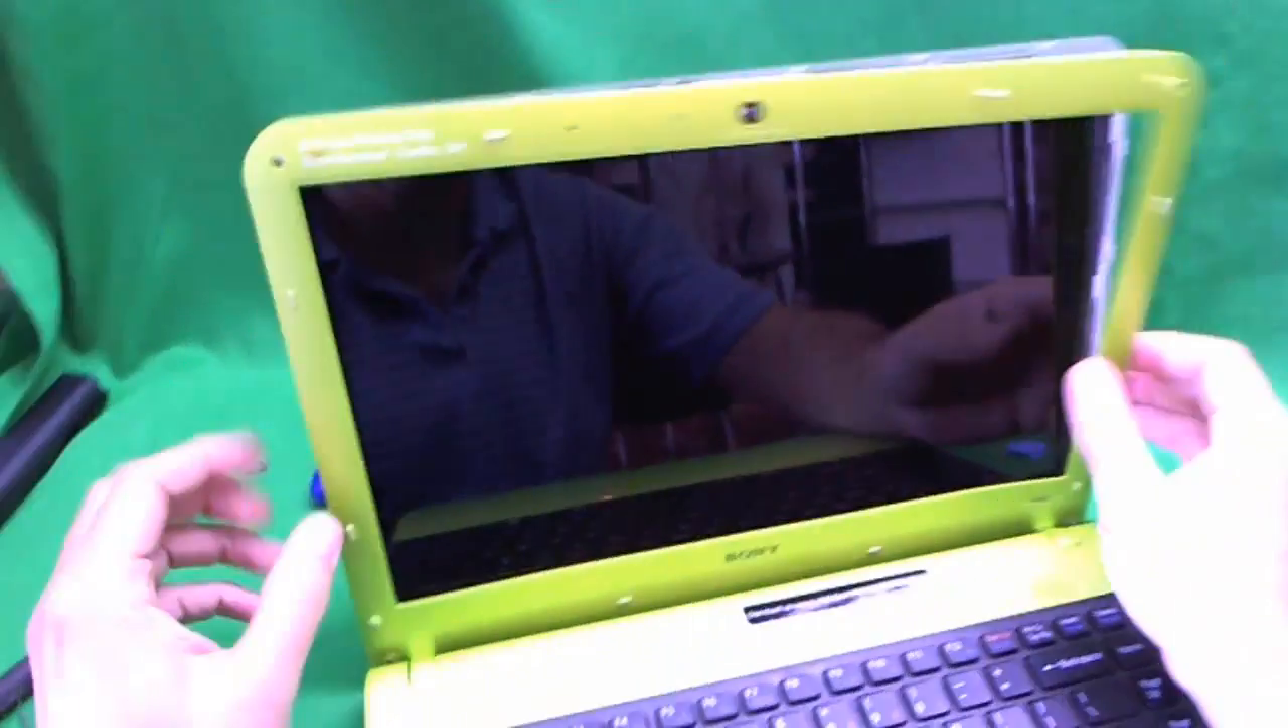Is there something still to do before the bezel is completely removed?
Yes.